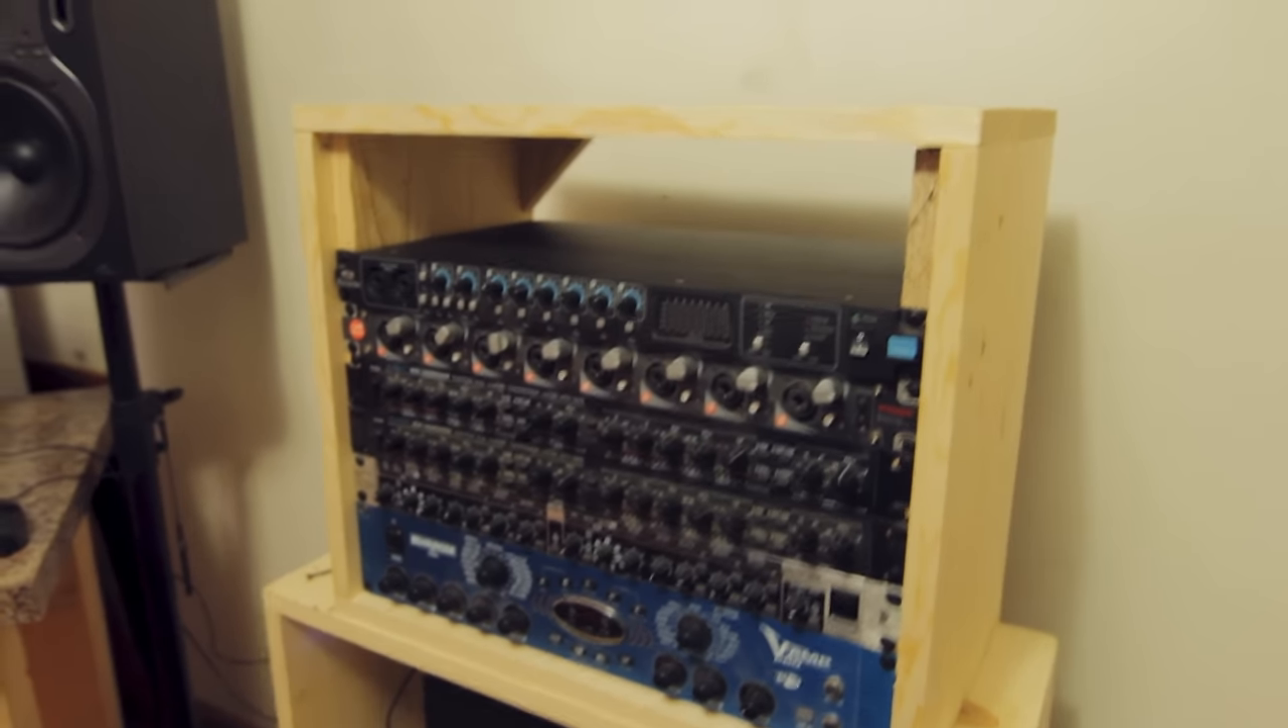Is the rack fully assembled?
Yes.